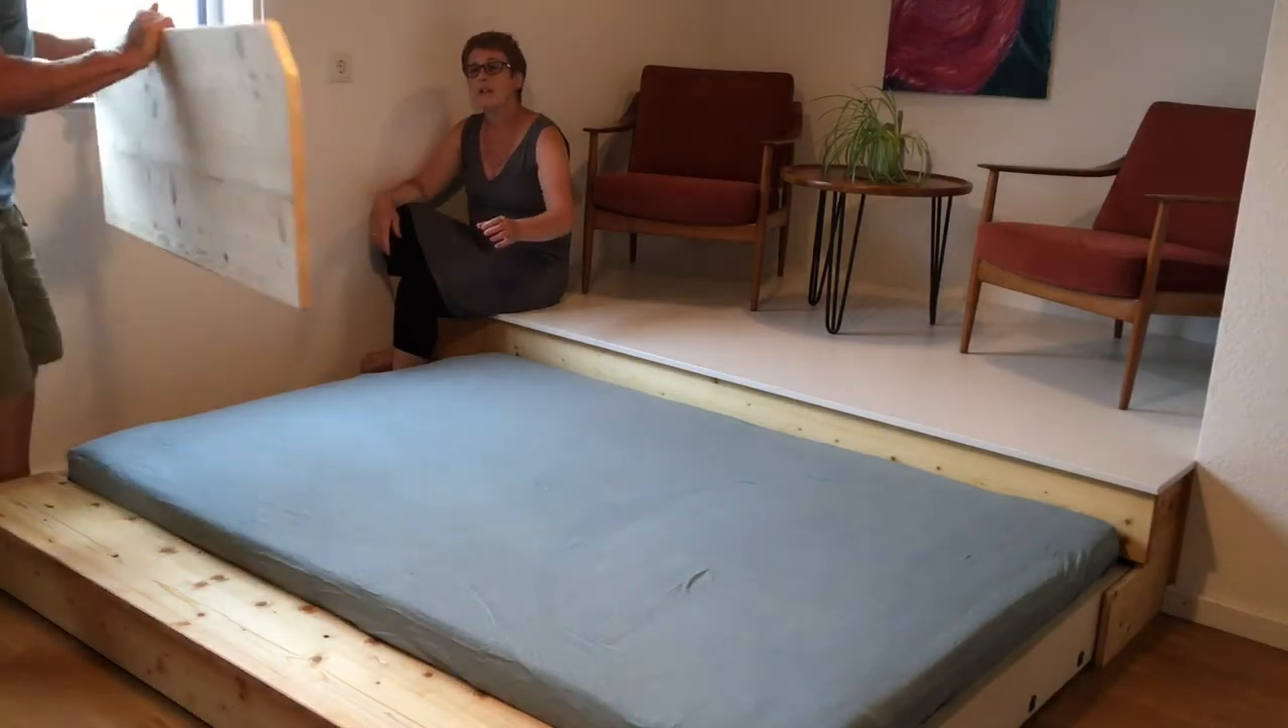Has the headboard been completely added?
No.